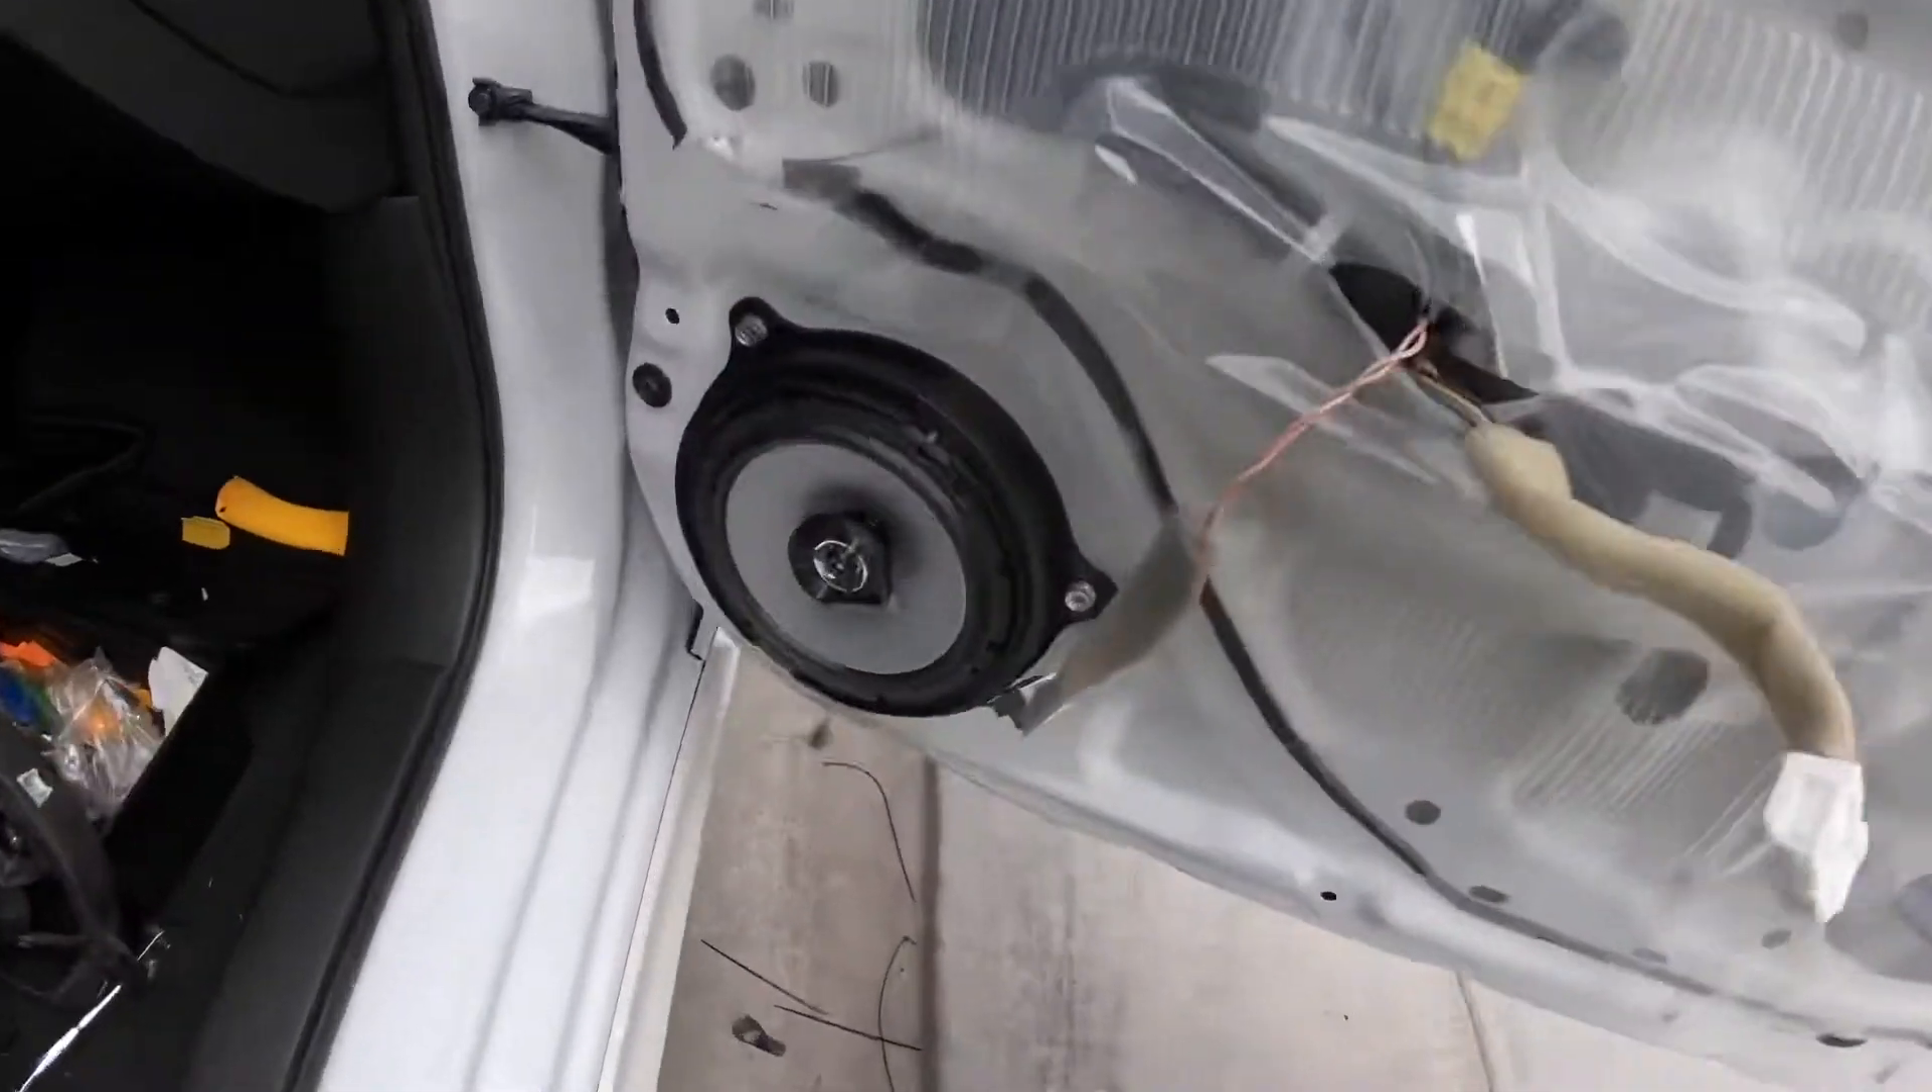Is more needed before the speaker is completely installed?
No.